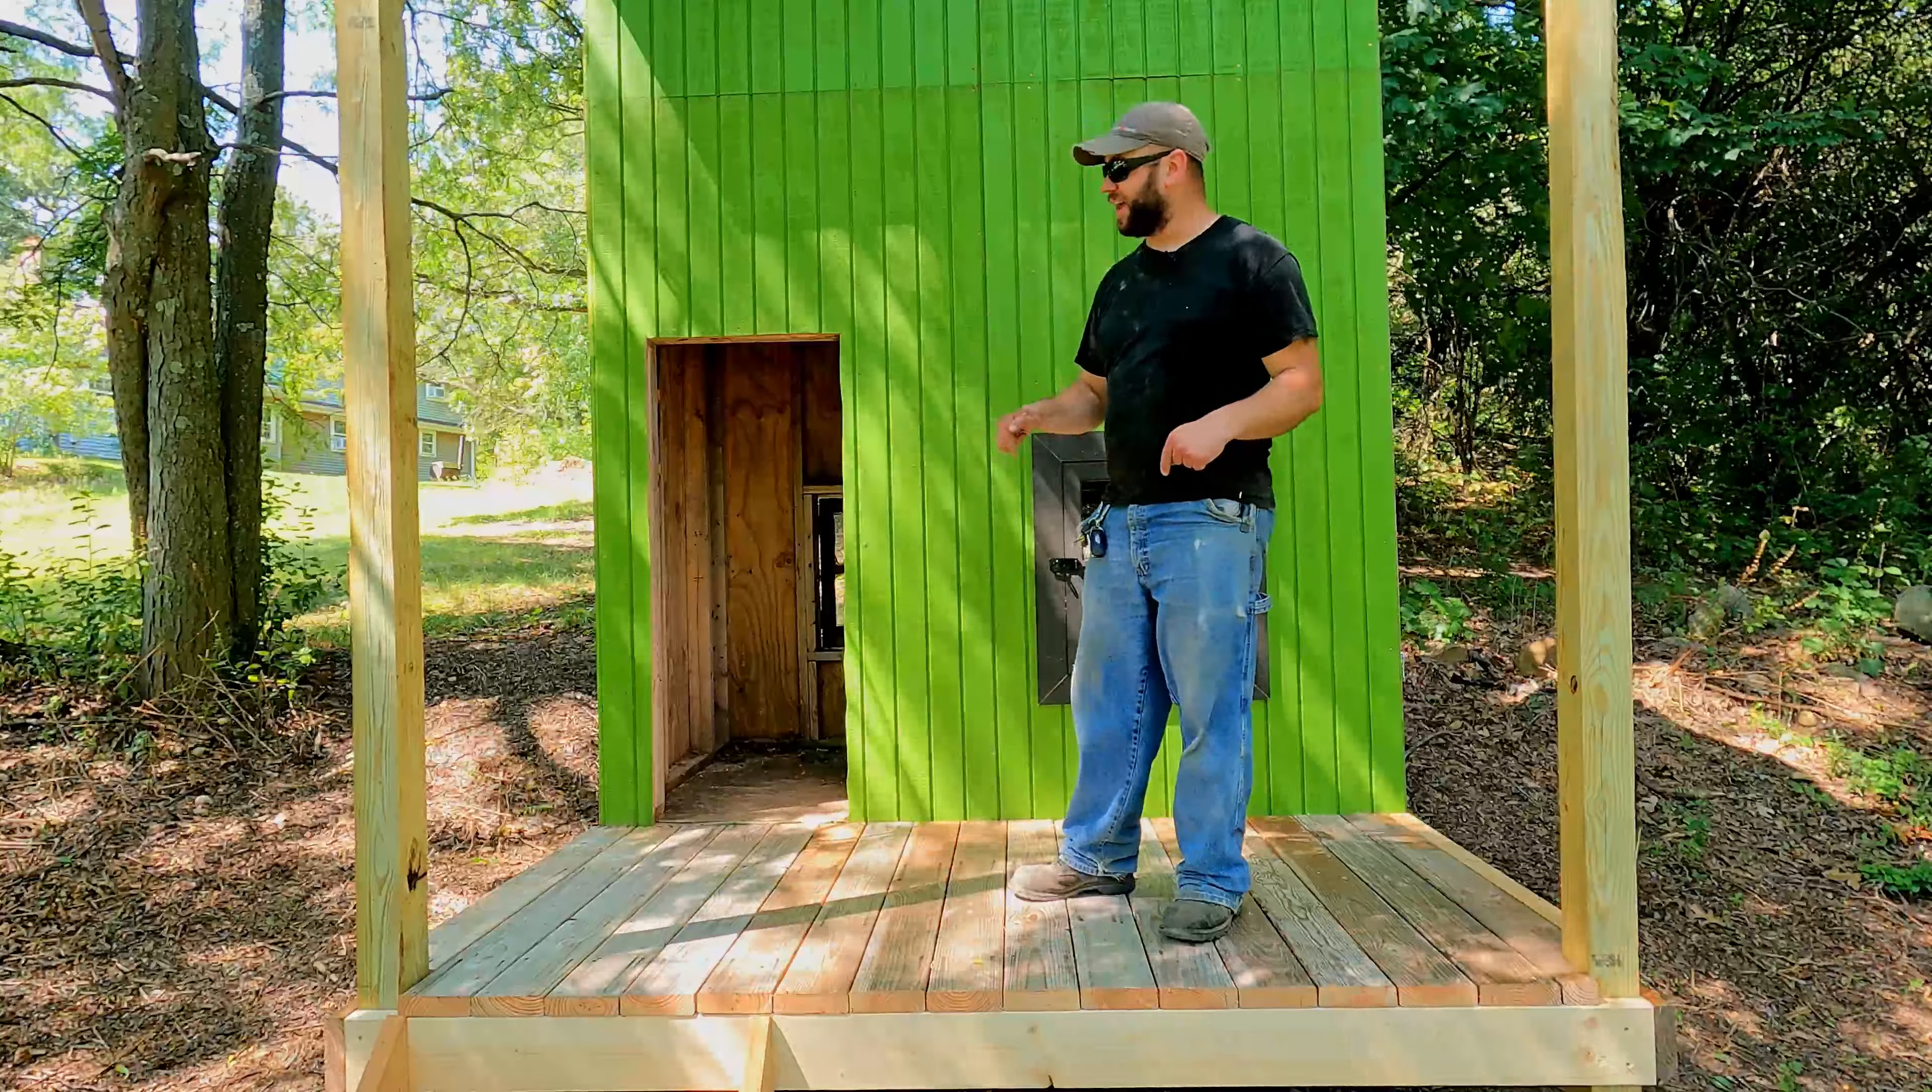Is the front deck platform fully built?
Yes.